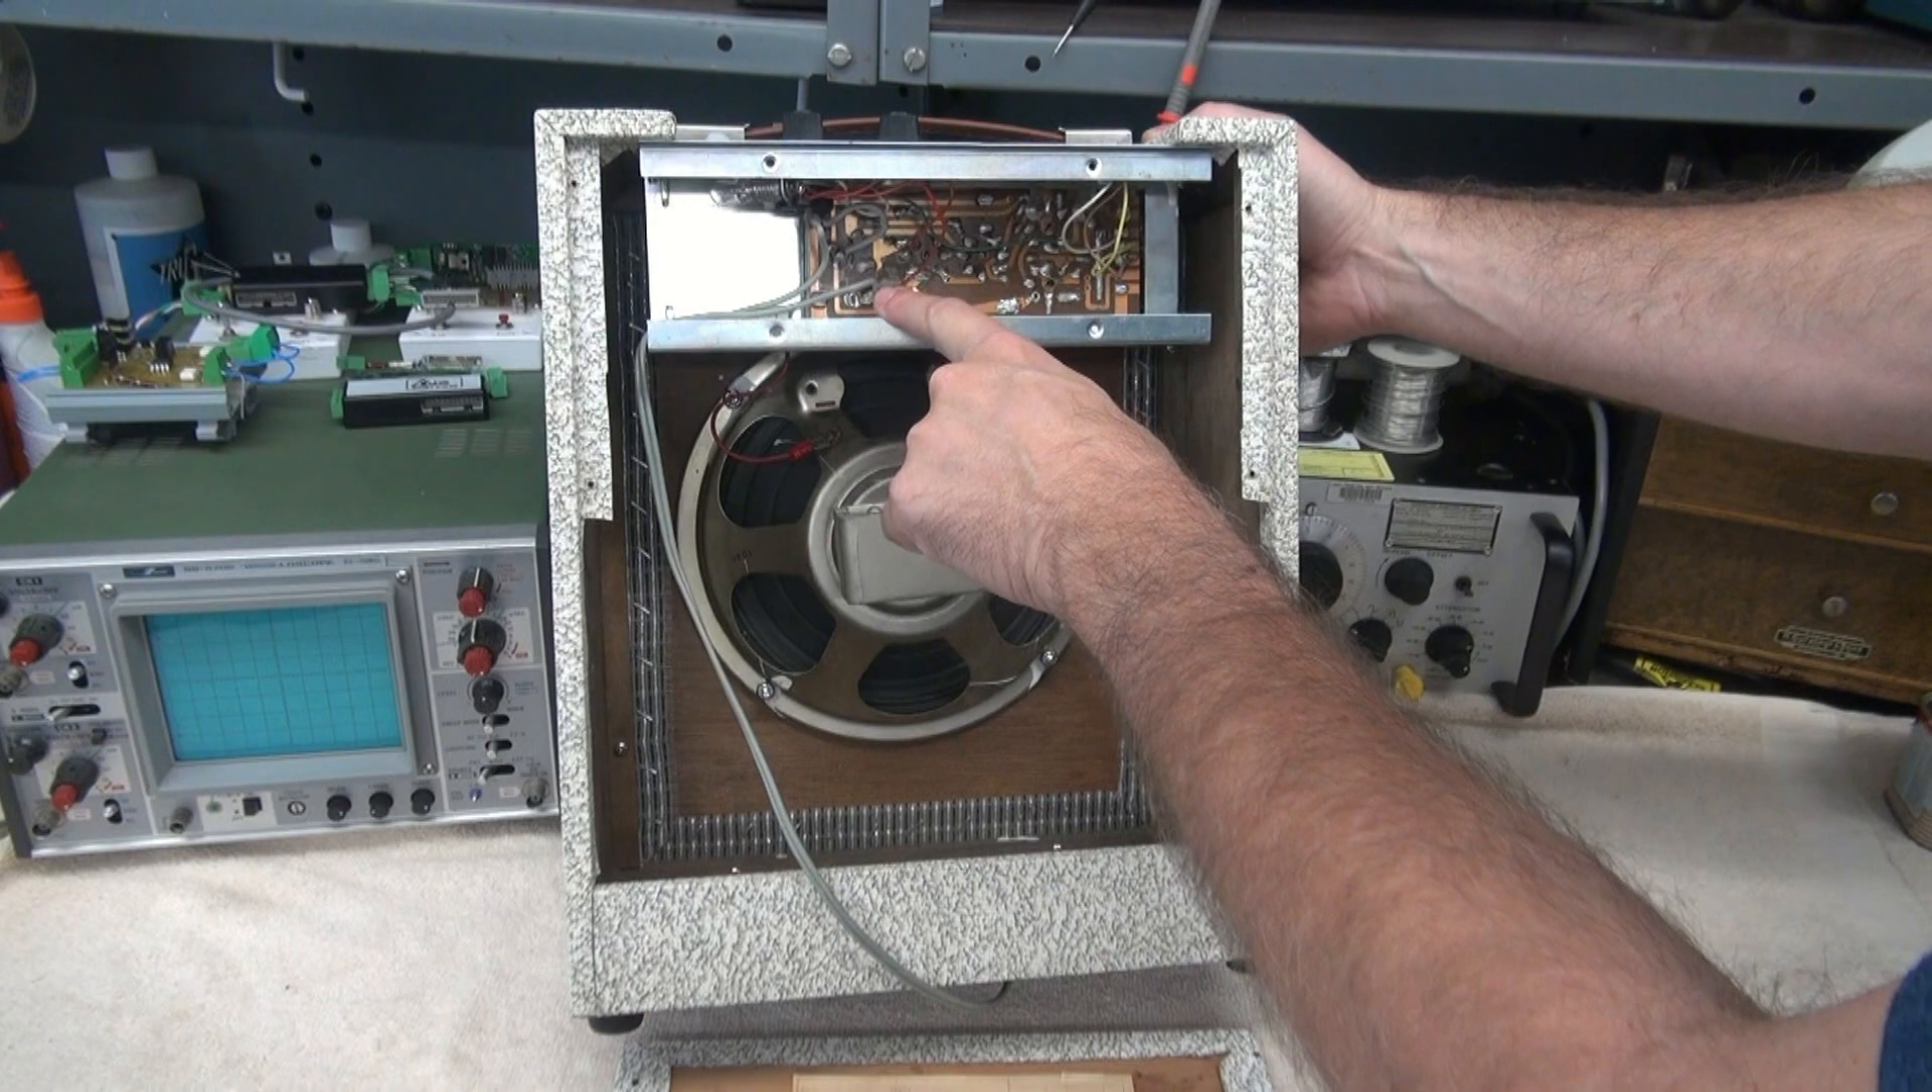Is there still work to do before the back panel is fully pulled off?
No.